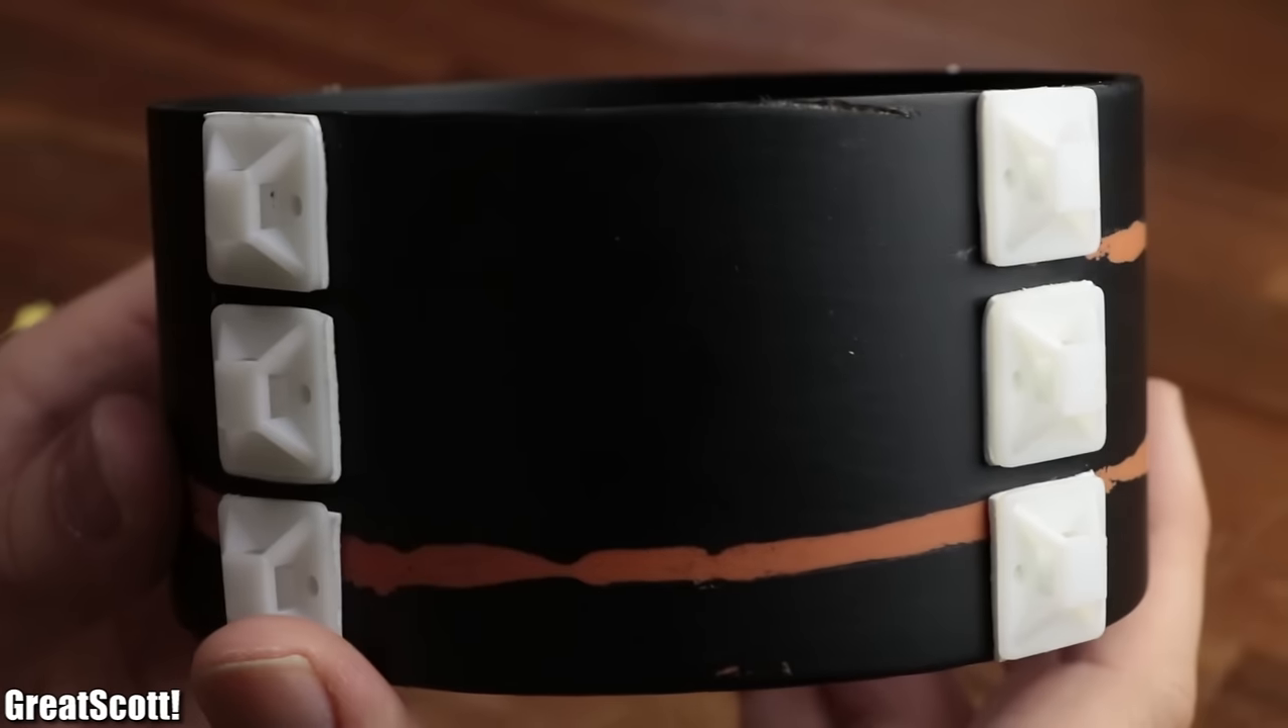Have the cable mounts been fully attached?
Yes.